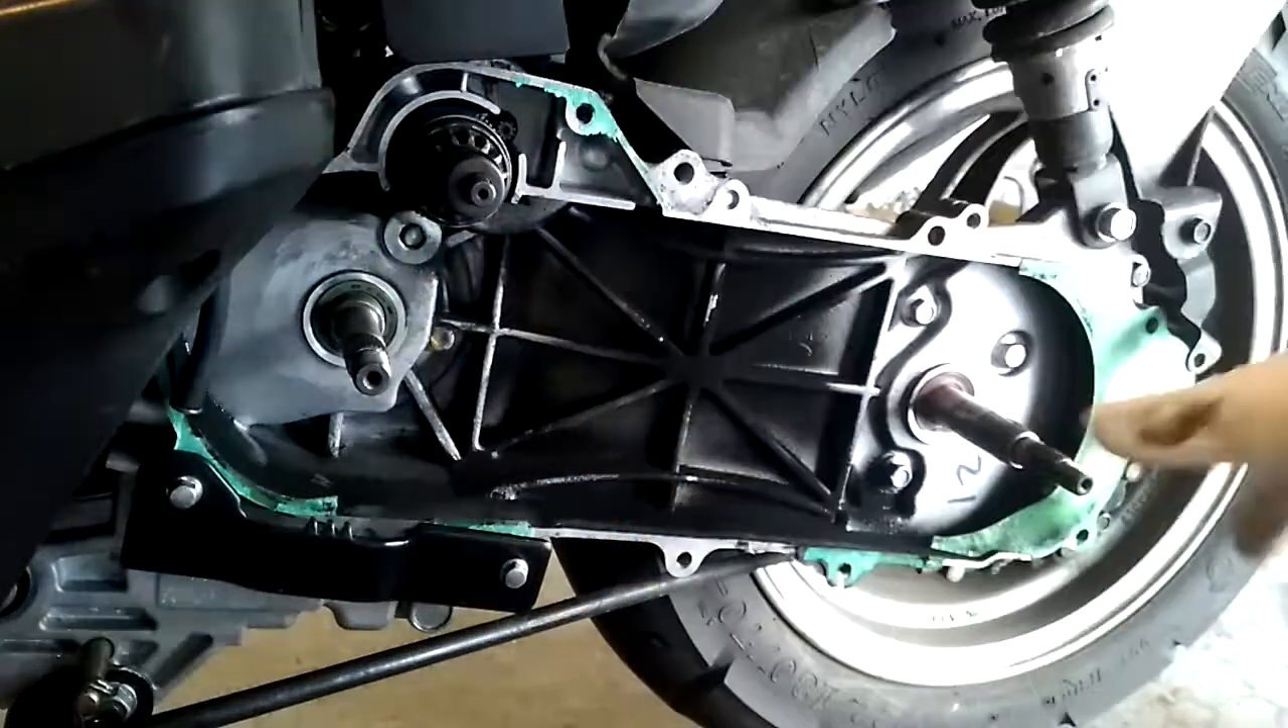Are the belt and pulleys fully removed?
Yes.